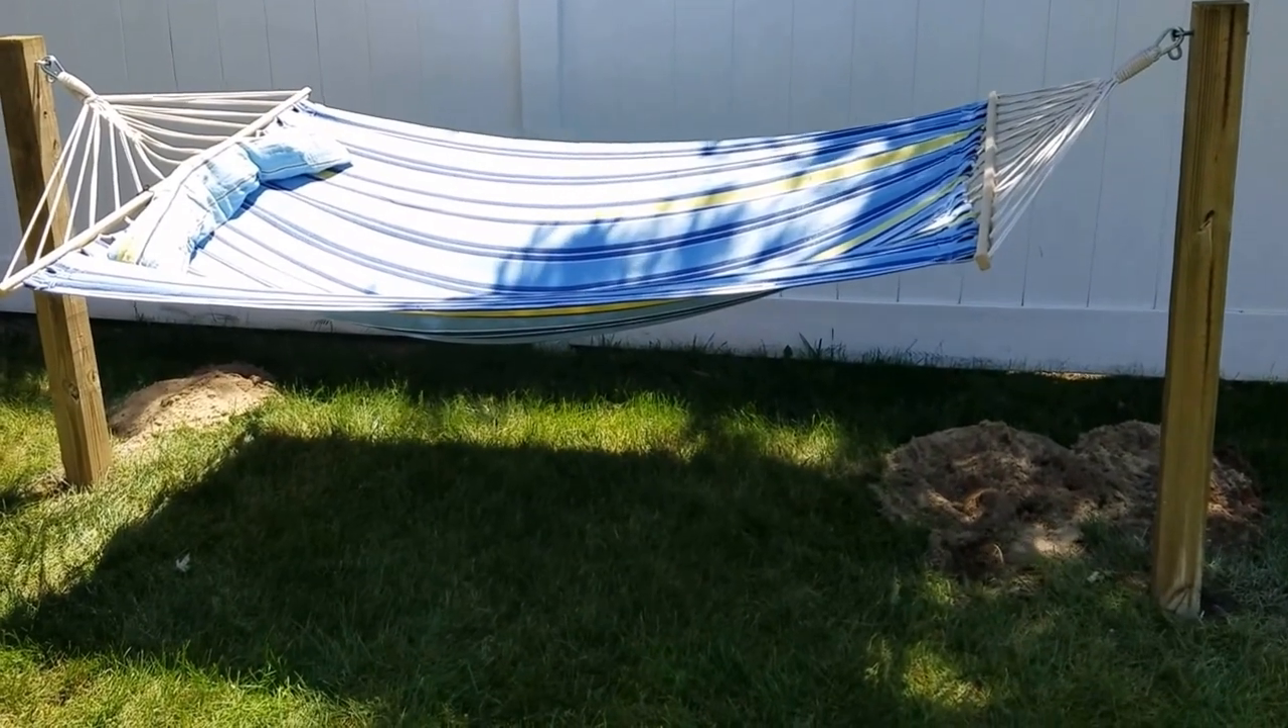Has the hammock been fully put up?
Yes.